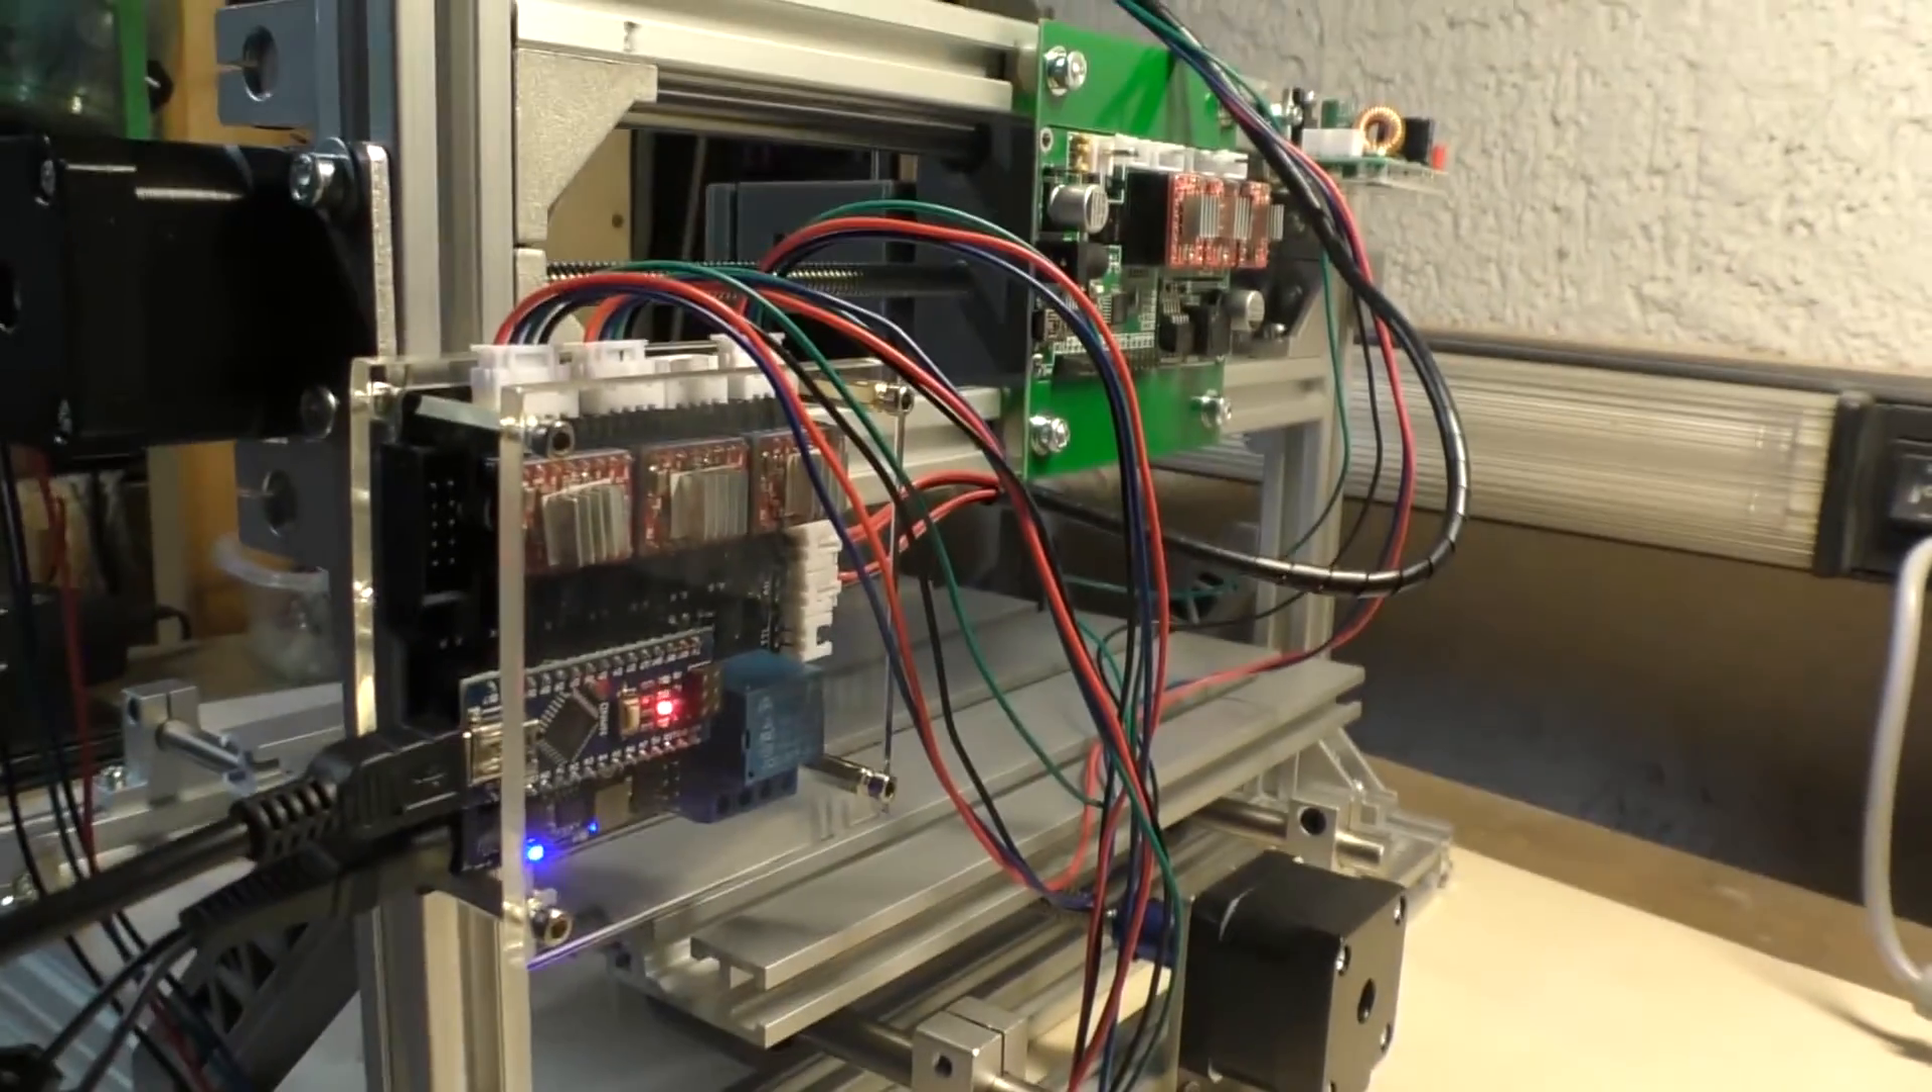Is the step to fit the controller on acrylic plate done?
Yes.